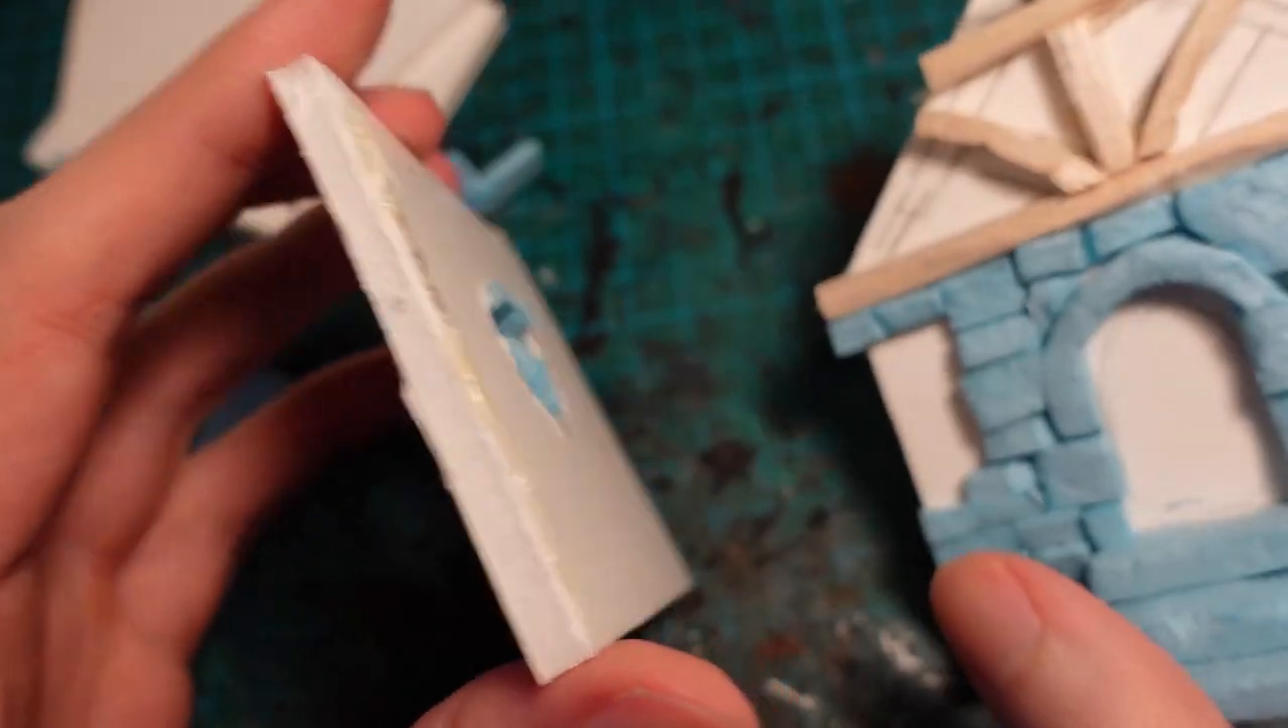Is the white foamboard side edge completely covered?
No.